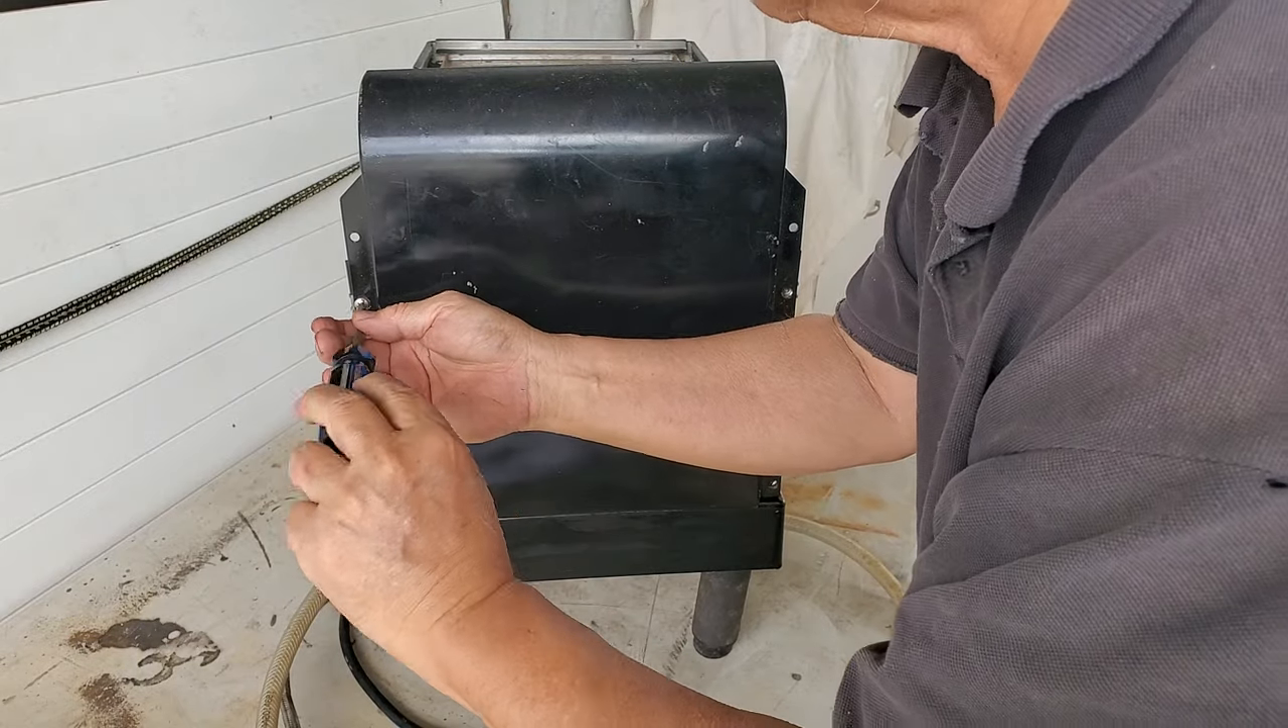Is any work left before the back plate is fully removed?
Yes.